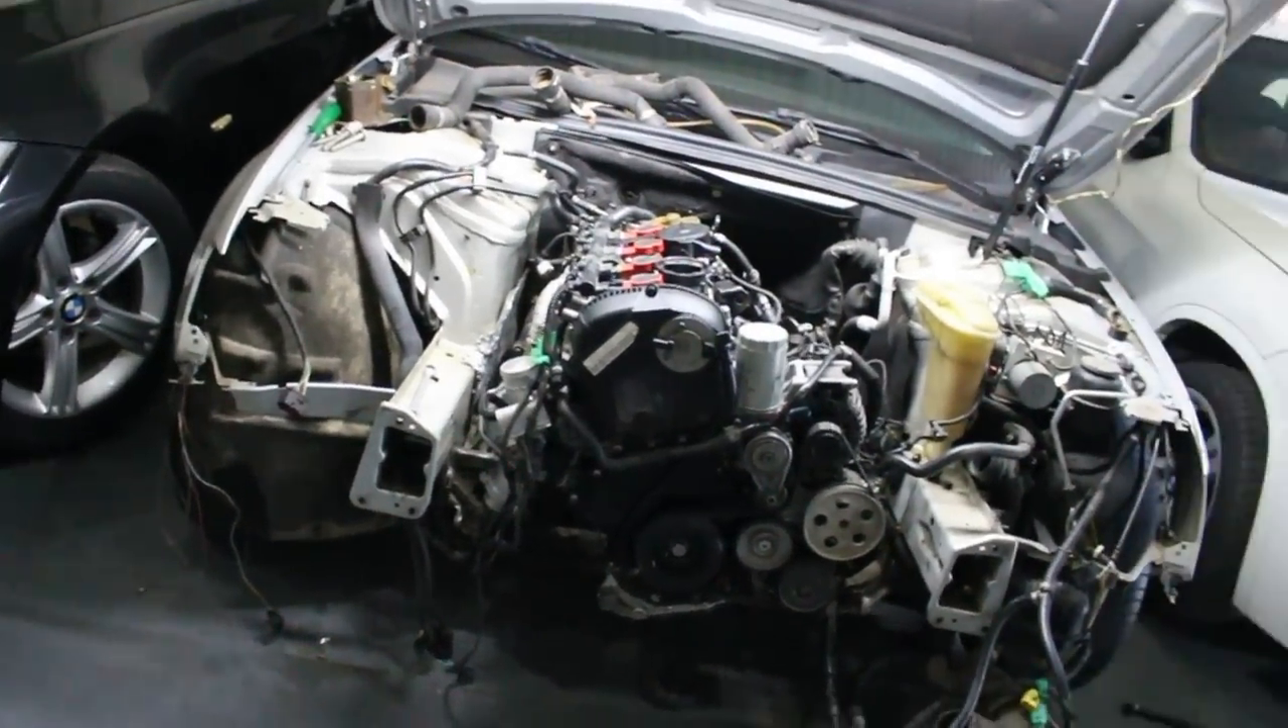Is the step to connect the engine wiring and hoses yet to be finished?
Yes.